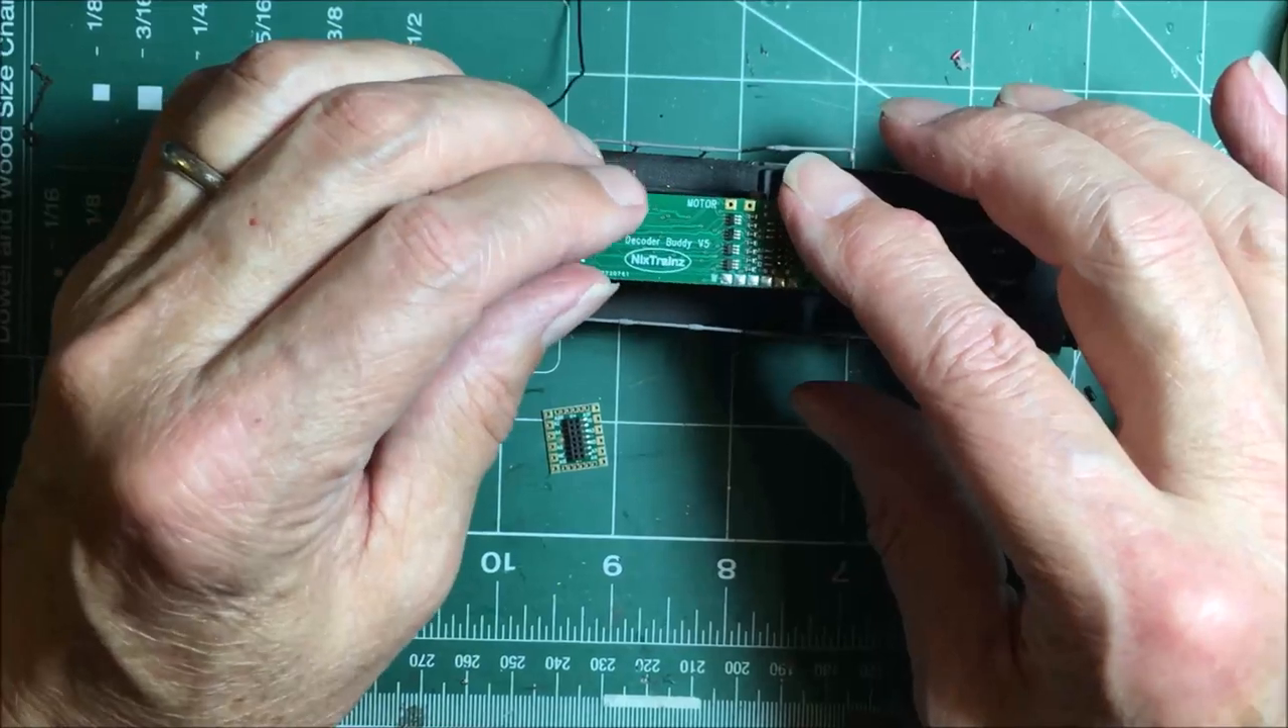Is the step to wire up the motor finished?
No.